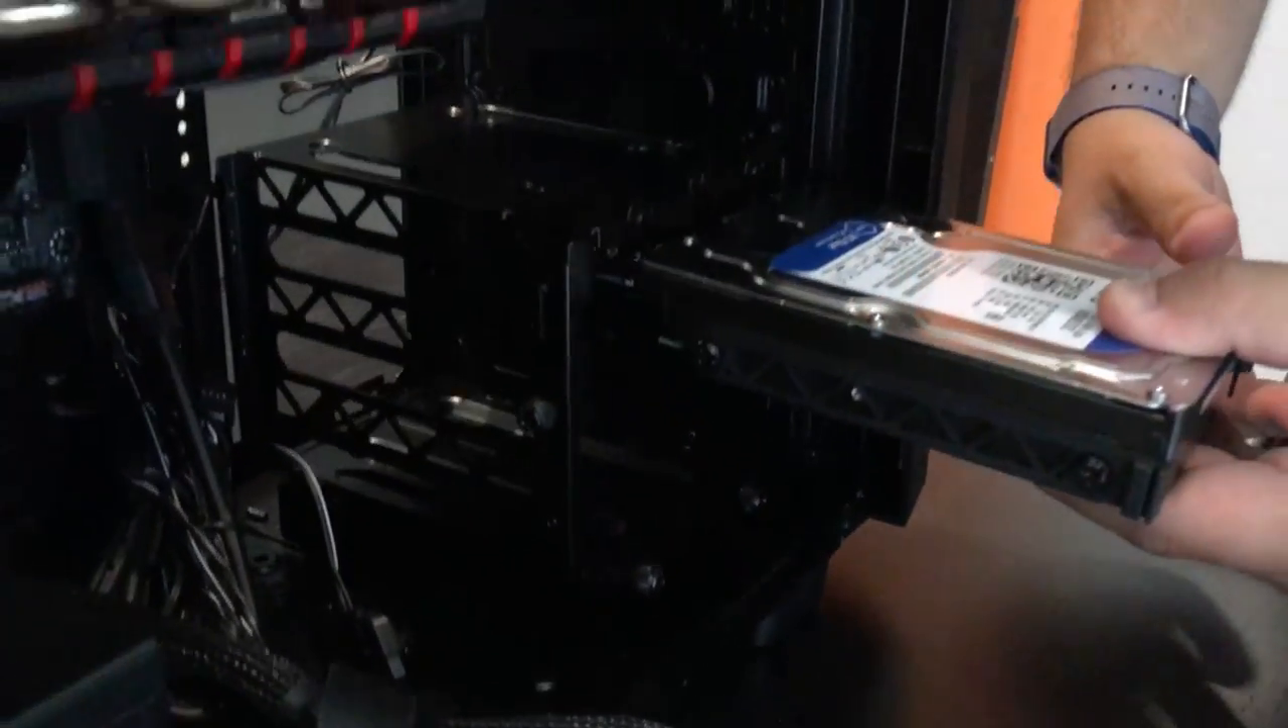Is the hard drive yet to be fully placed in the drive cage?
Yes.